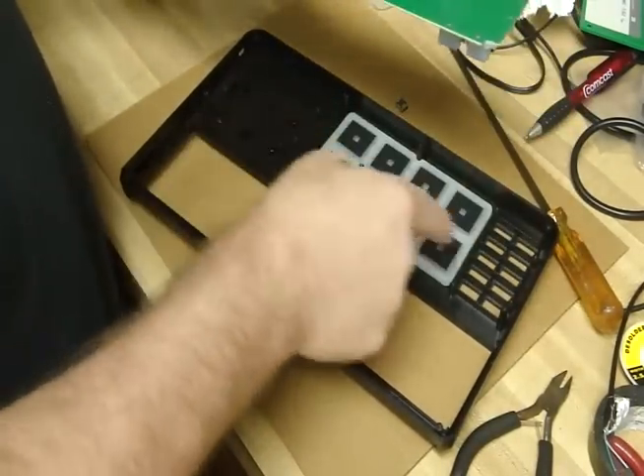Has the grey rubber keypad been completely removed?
No.